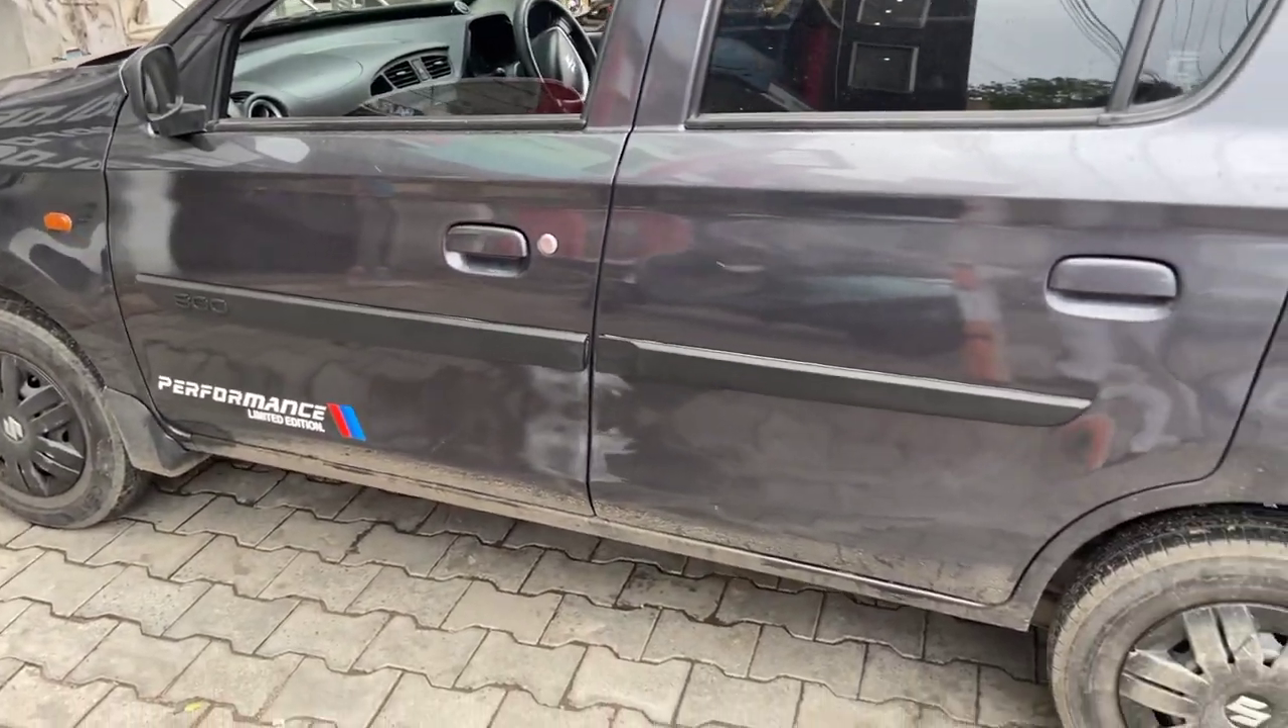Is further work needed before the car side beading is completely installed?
No.